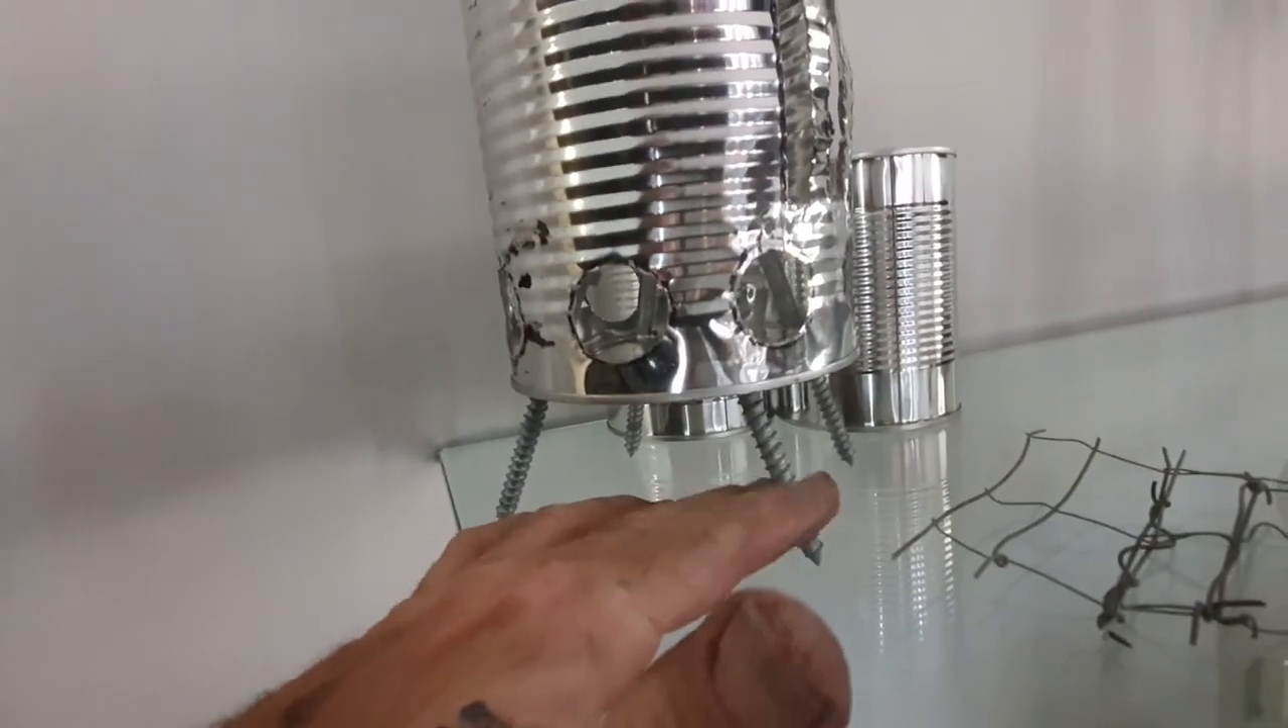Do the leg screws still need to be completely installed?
No.